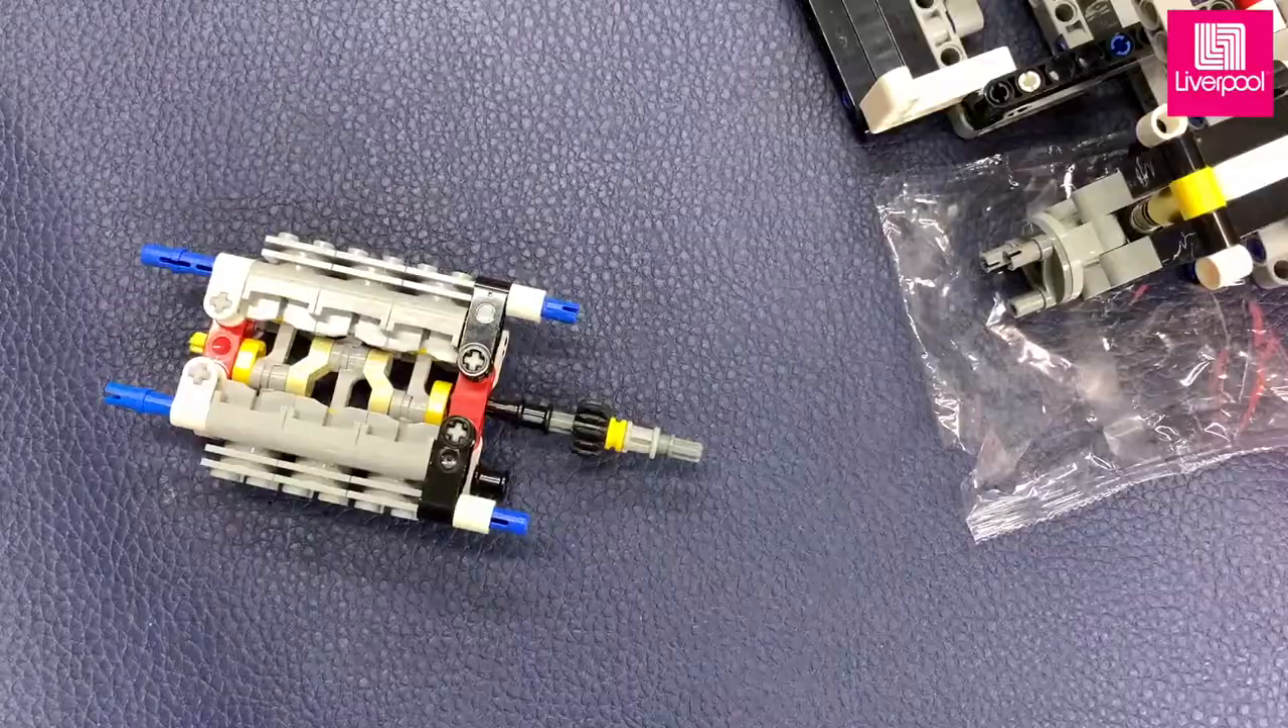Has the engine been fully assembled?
Yes.